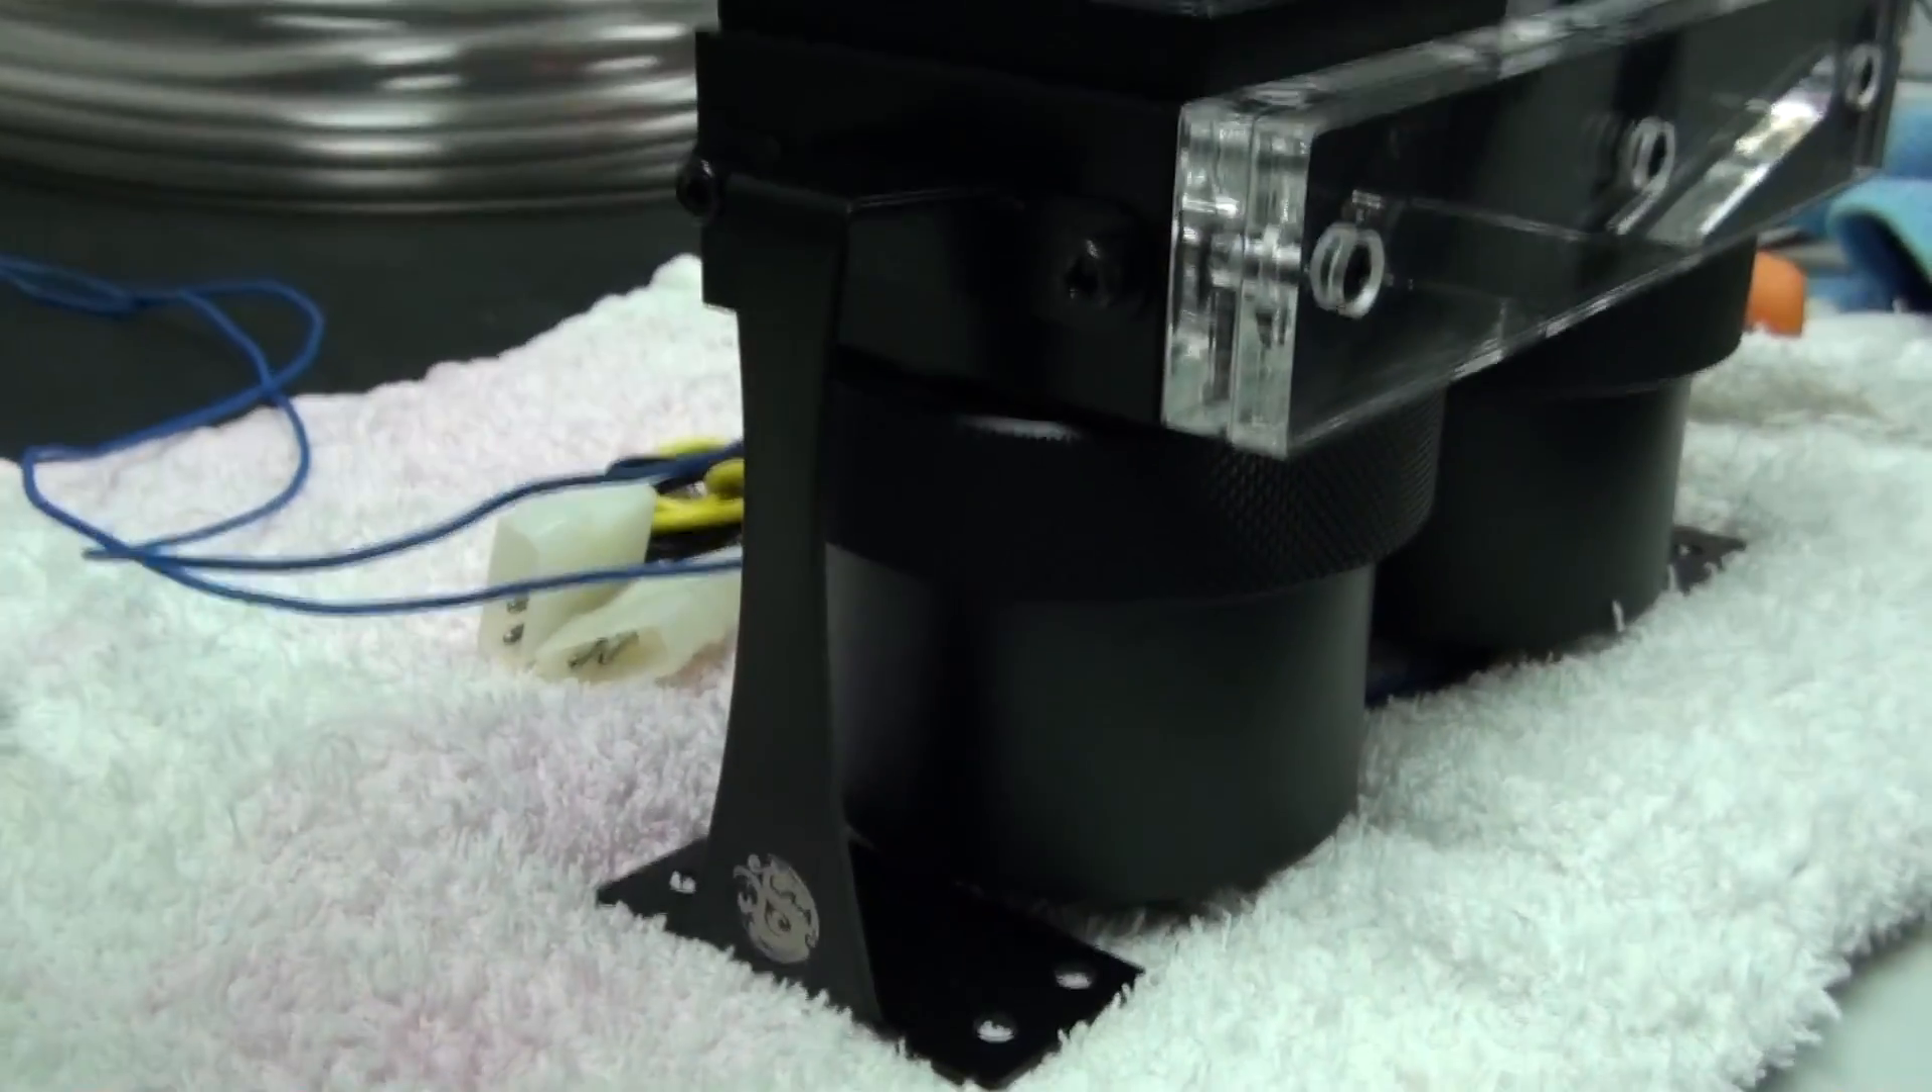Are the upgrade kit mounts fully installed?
Yes.